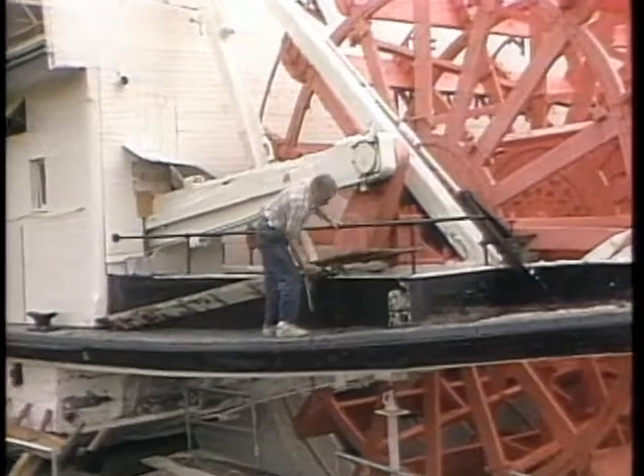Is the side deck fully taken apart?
No.